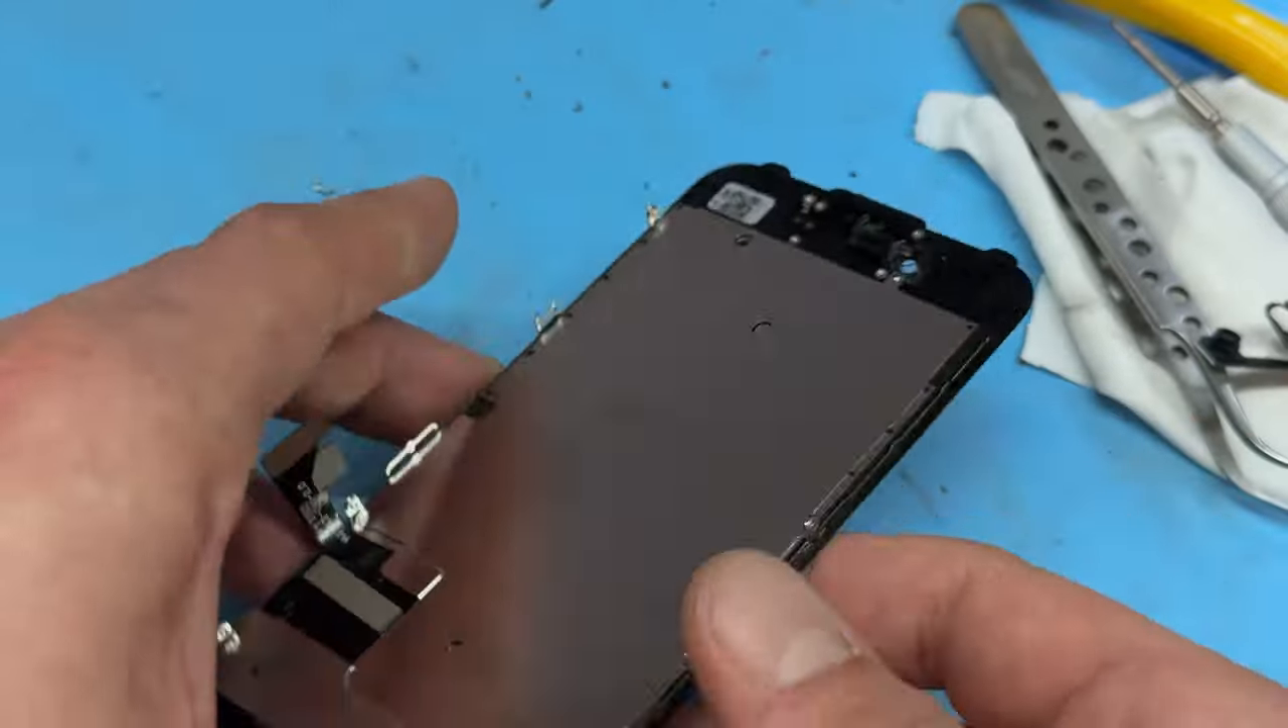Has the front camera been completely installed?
No.